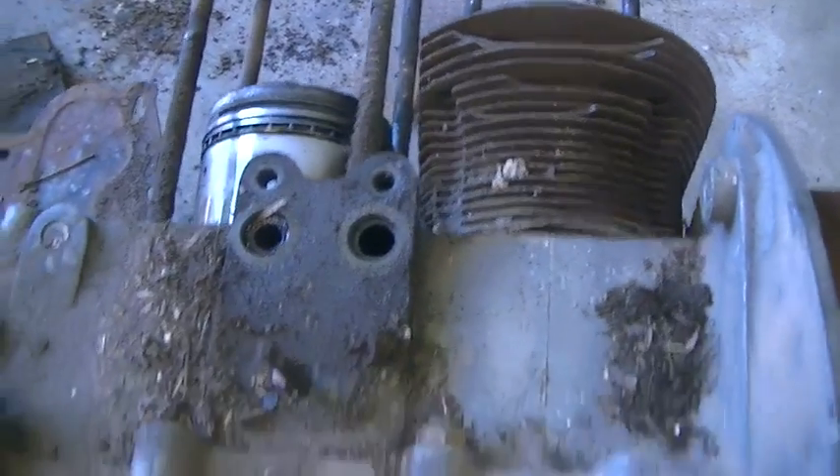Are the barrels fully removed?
No.